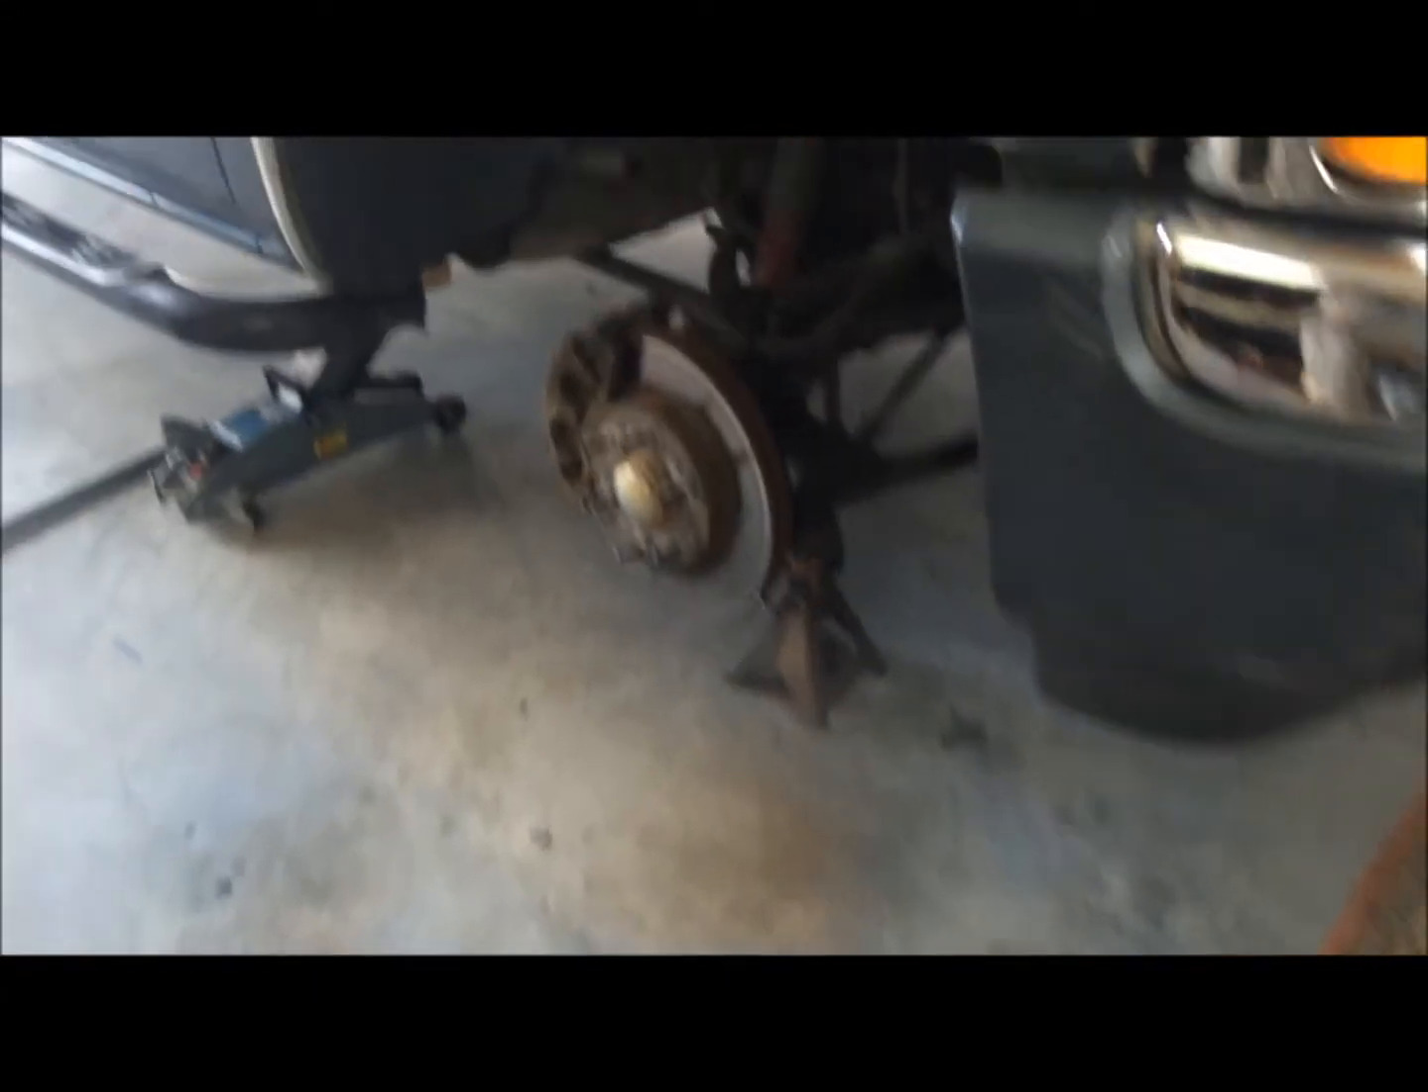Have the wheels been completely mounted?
No.